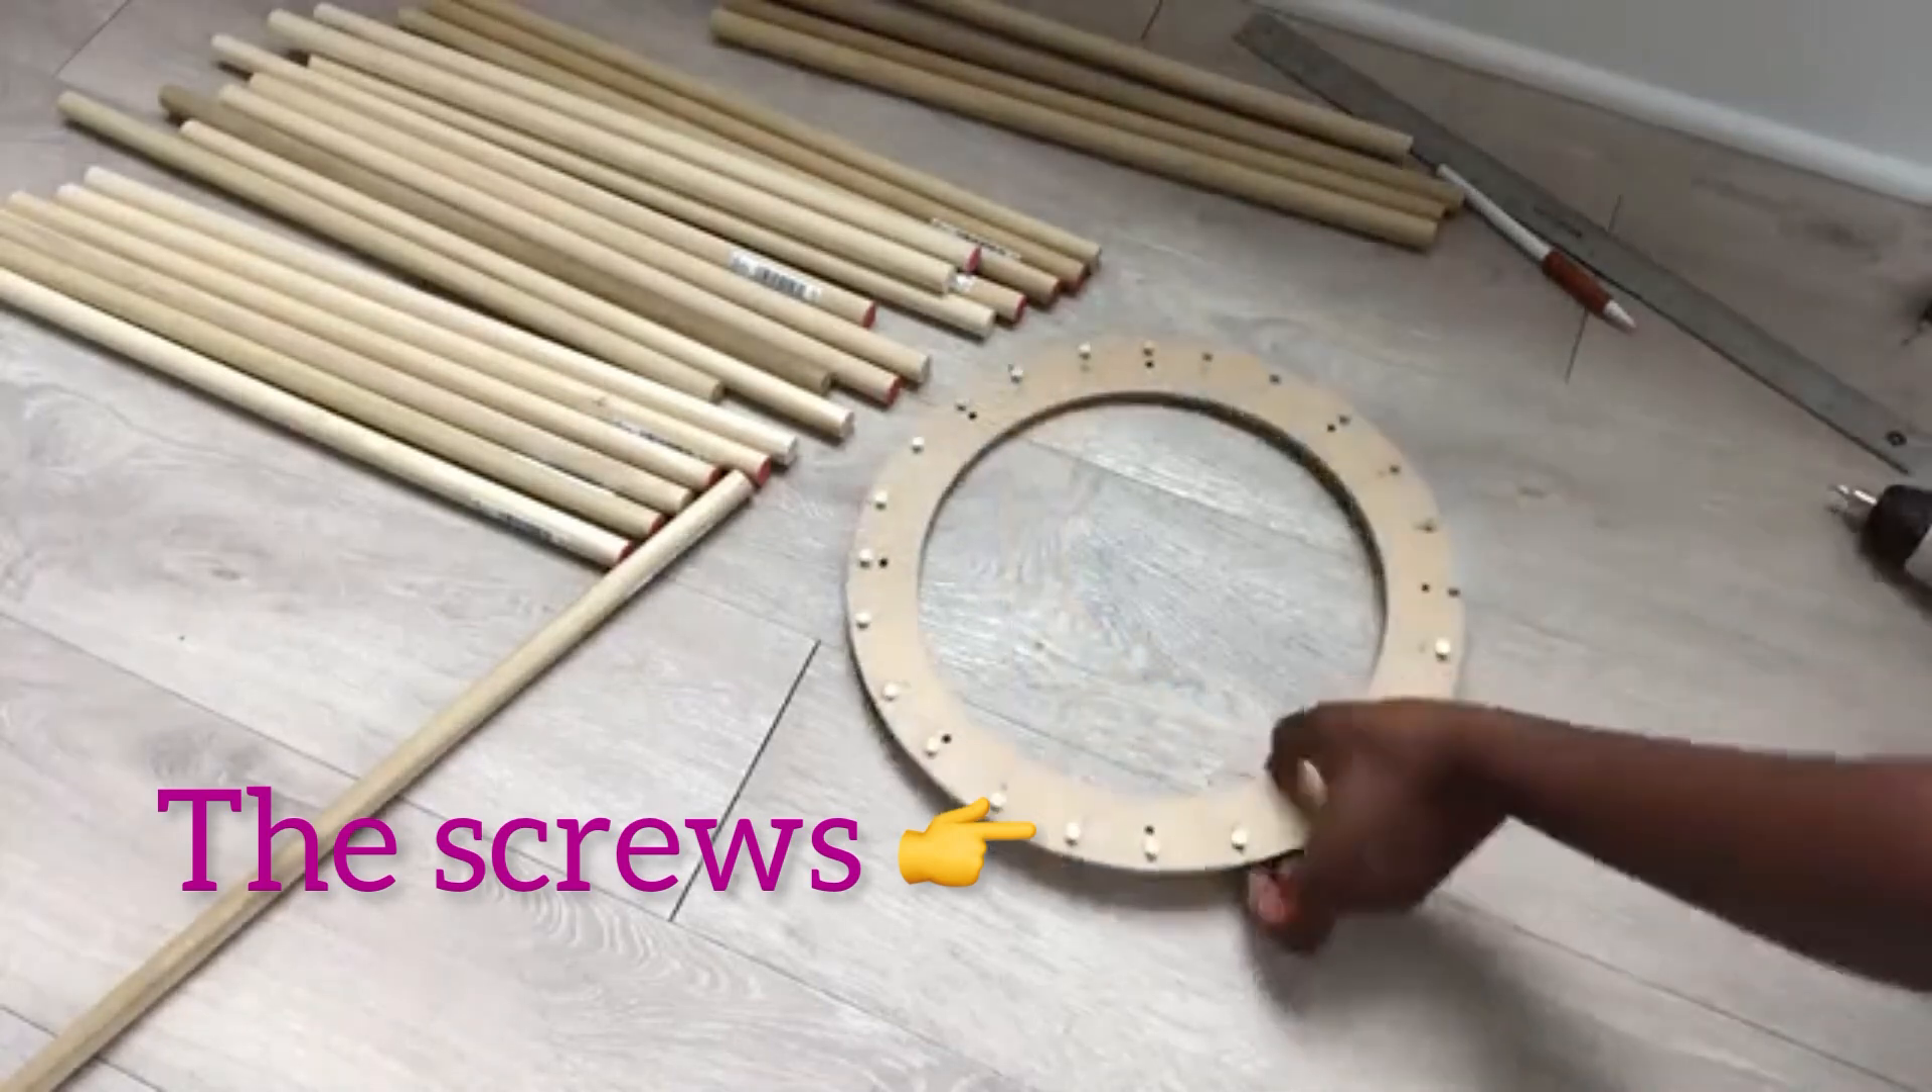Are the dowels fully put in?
No.